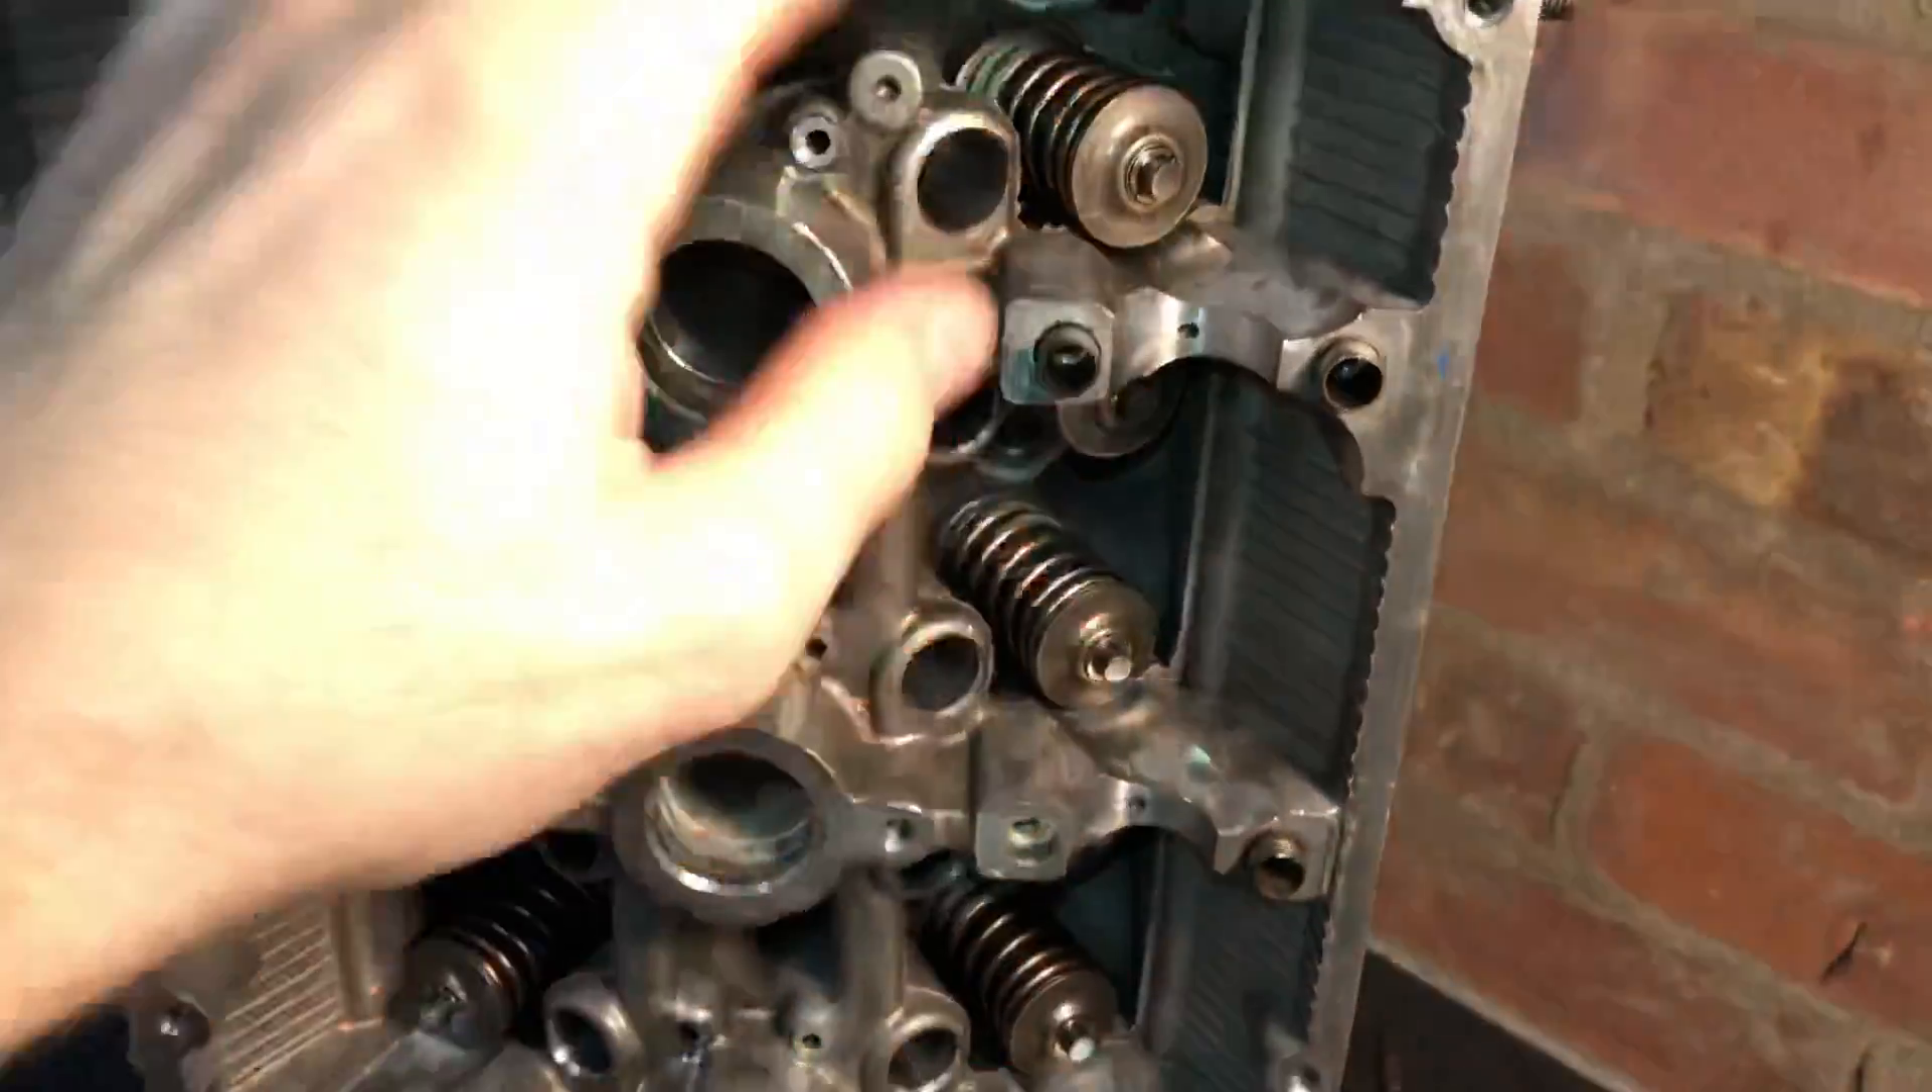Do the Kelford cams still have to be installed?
Yes.